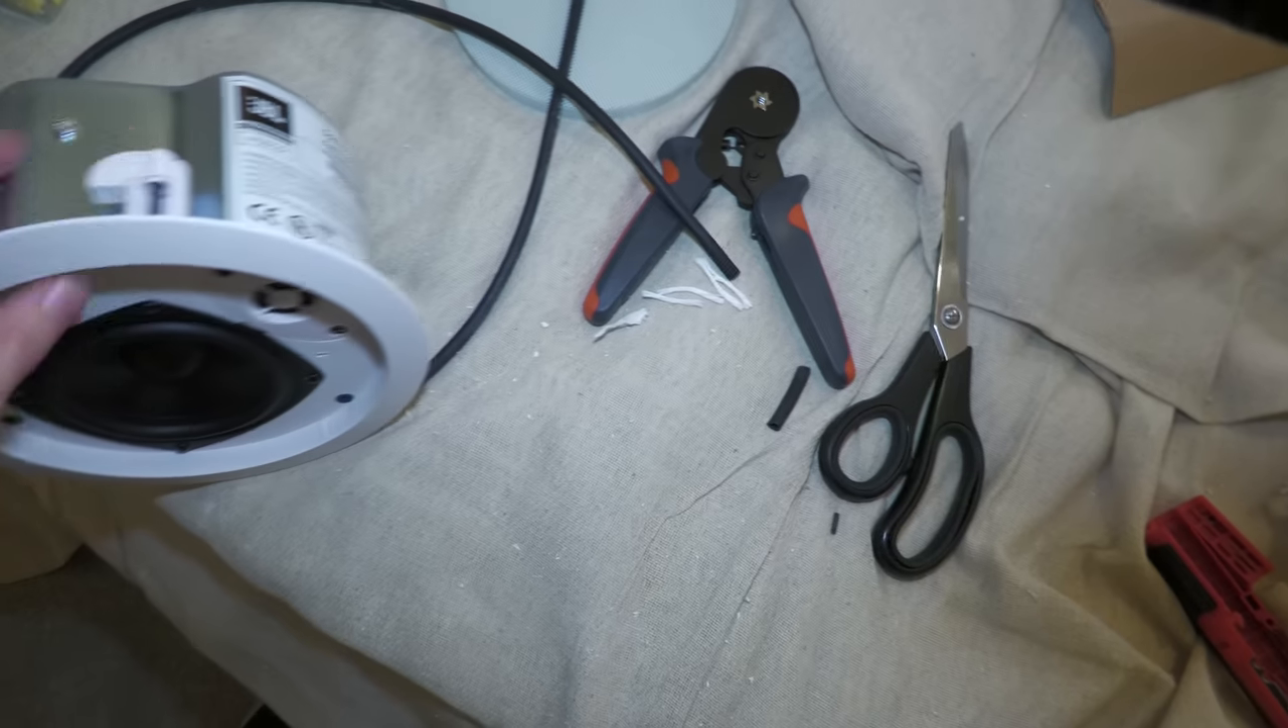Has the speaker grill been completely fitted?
No.